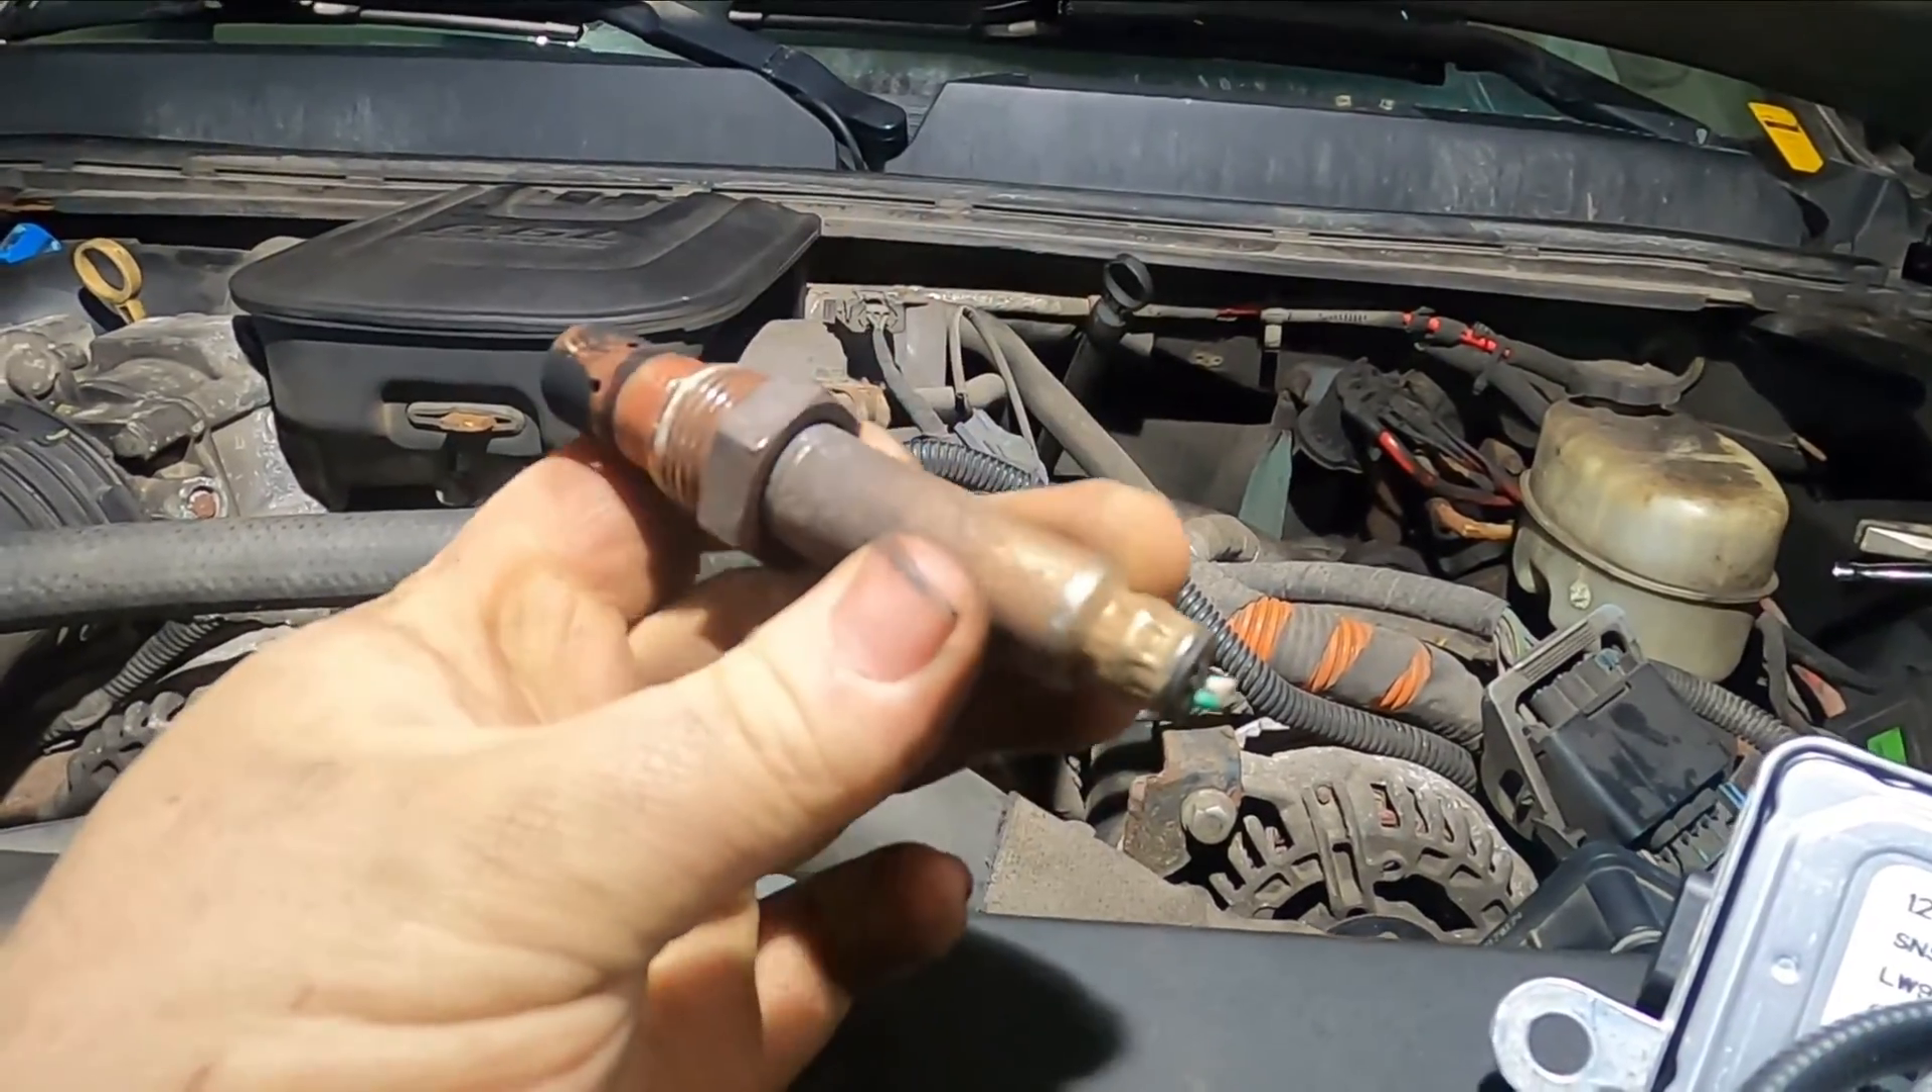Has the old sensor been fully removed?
Yes.